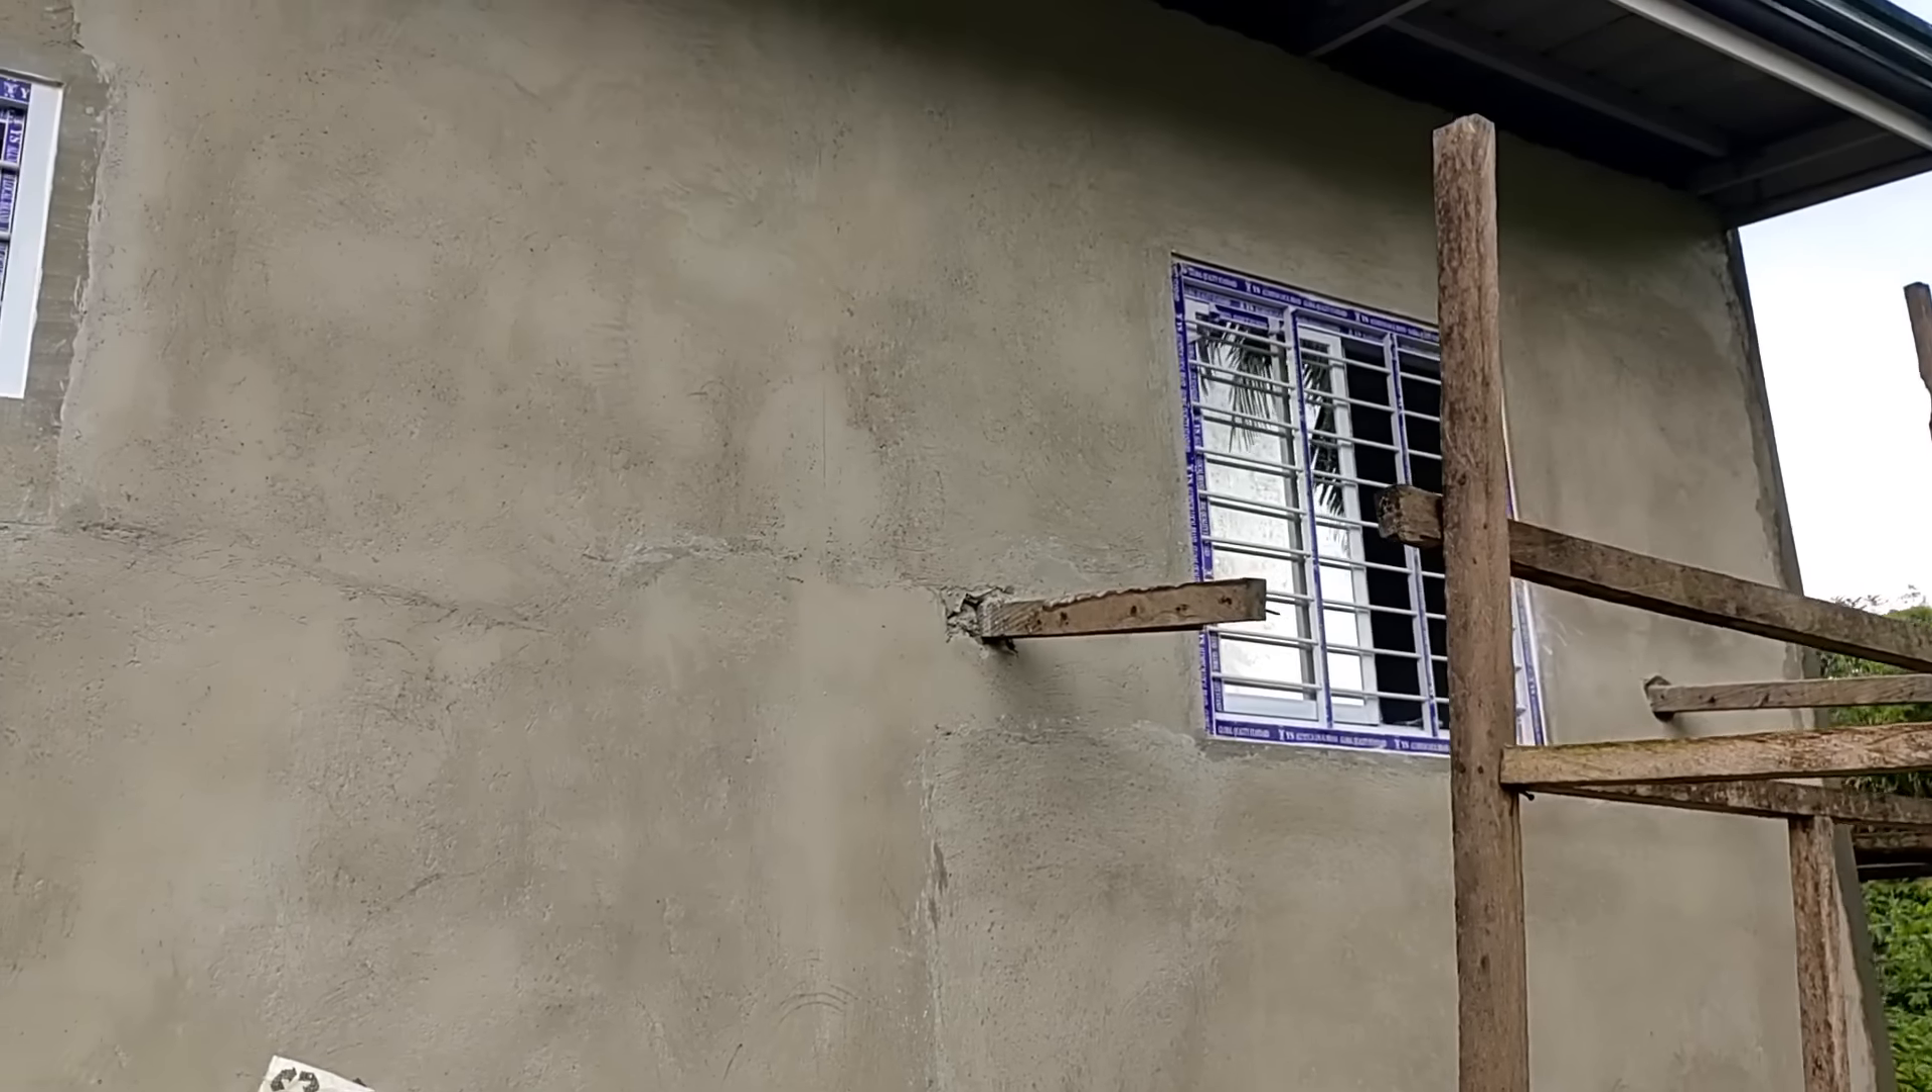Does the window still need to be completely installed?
No.